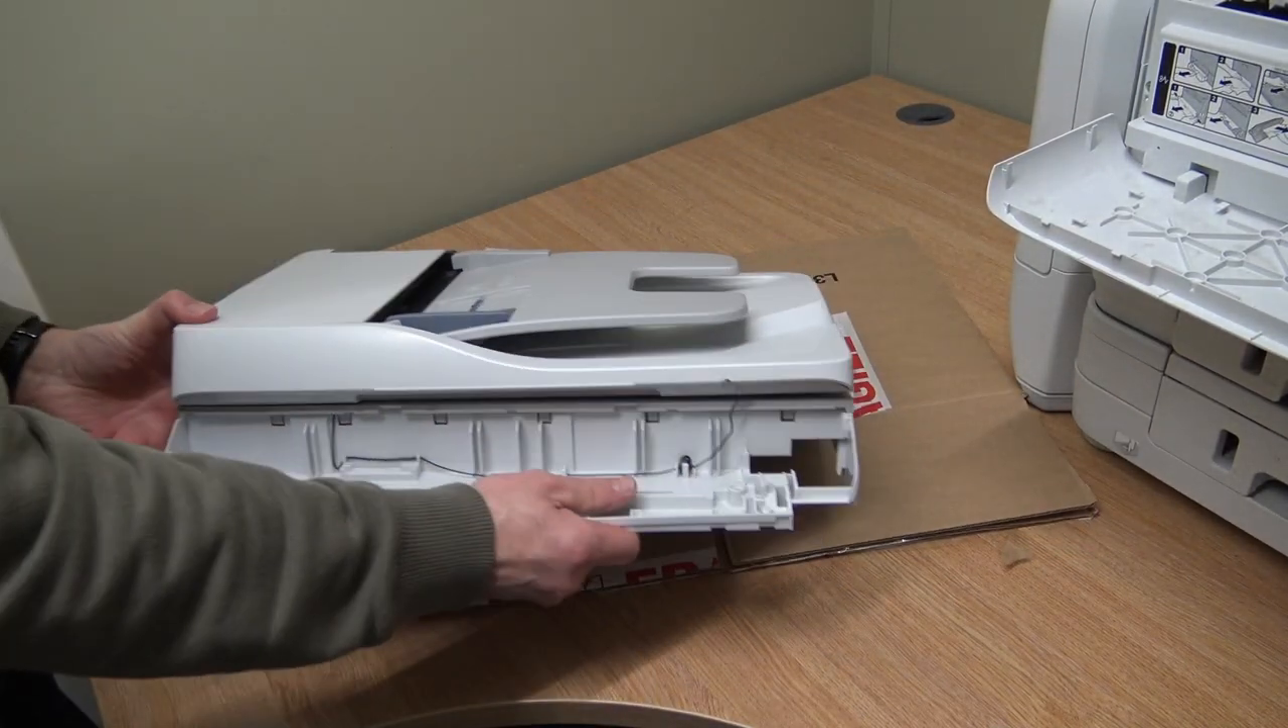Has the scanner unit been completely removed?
Yes.